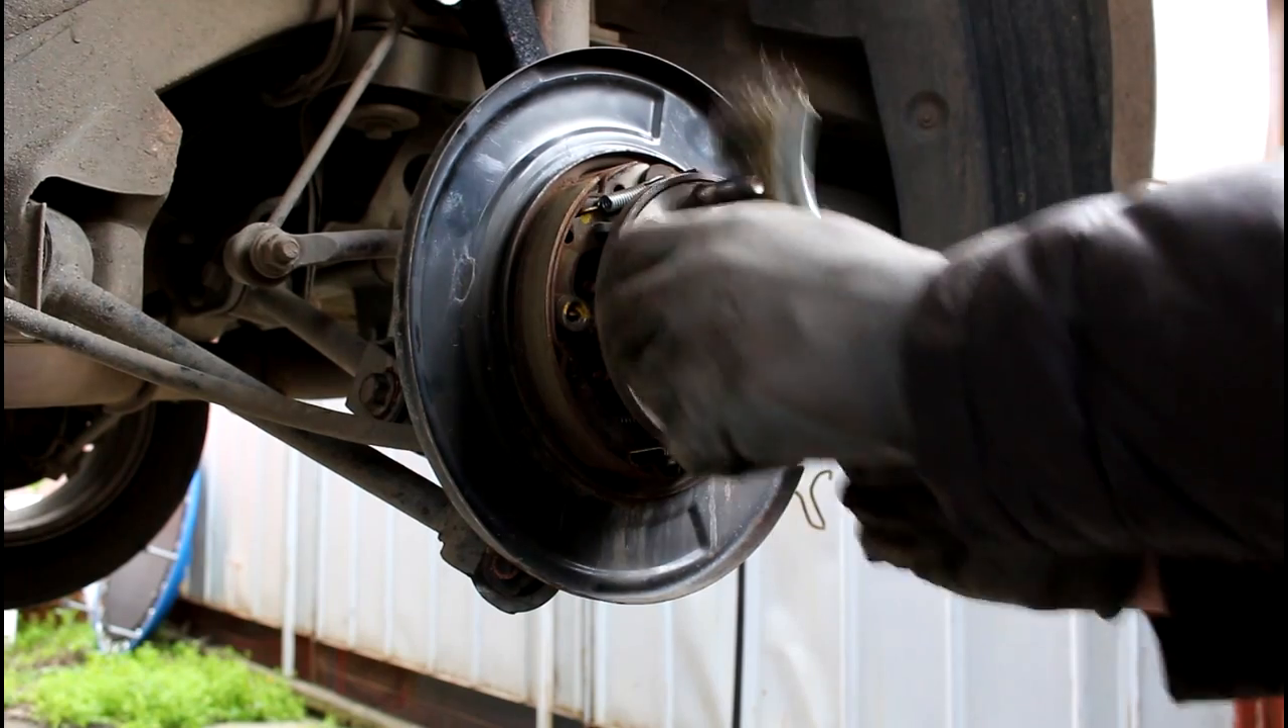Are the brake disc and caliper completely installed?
No.